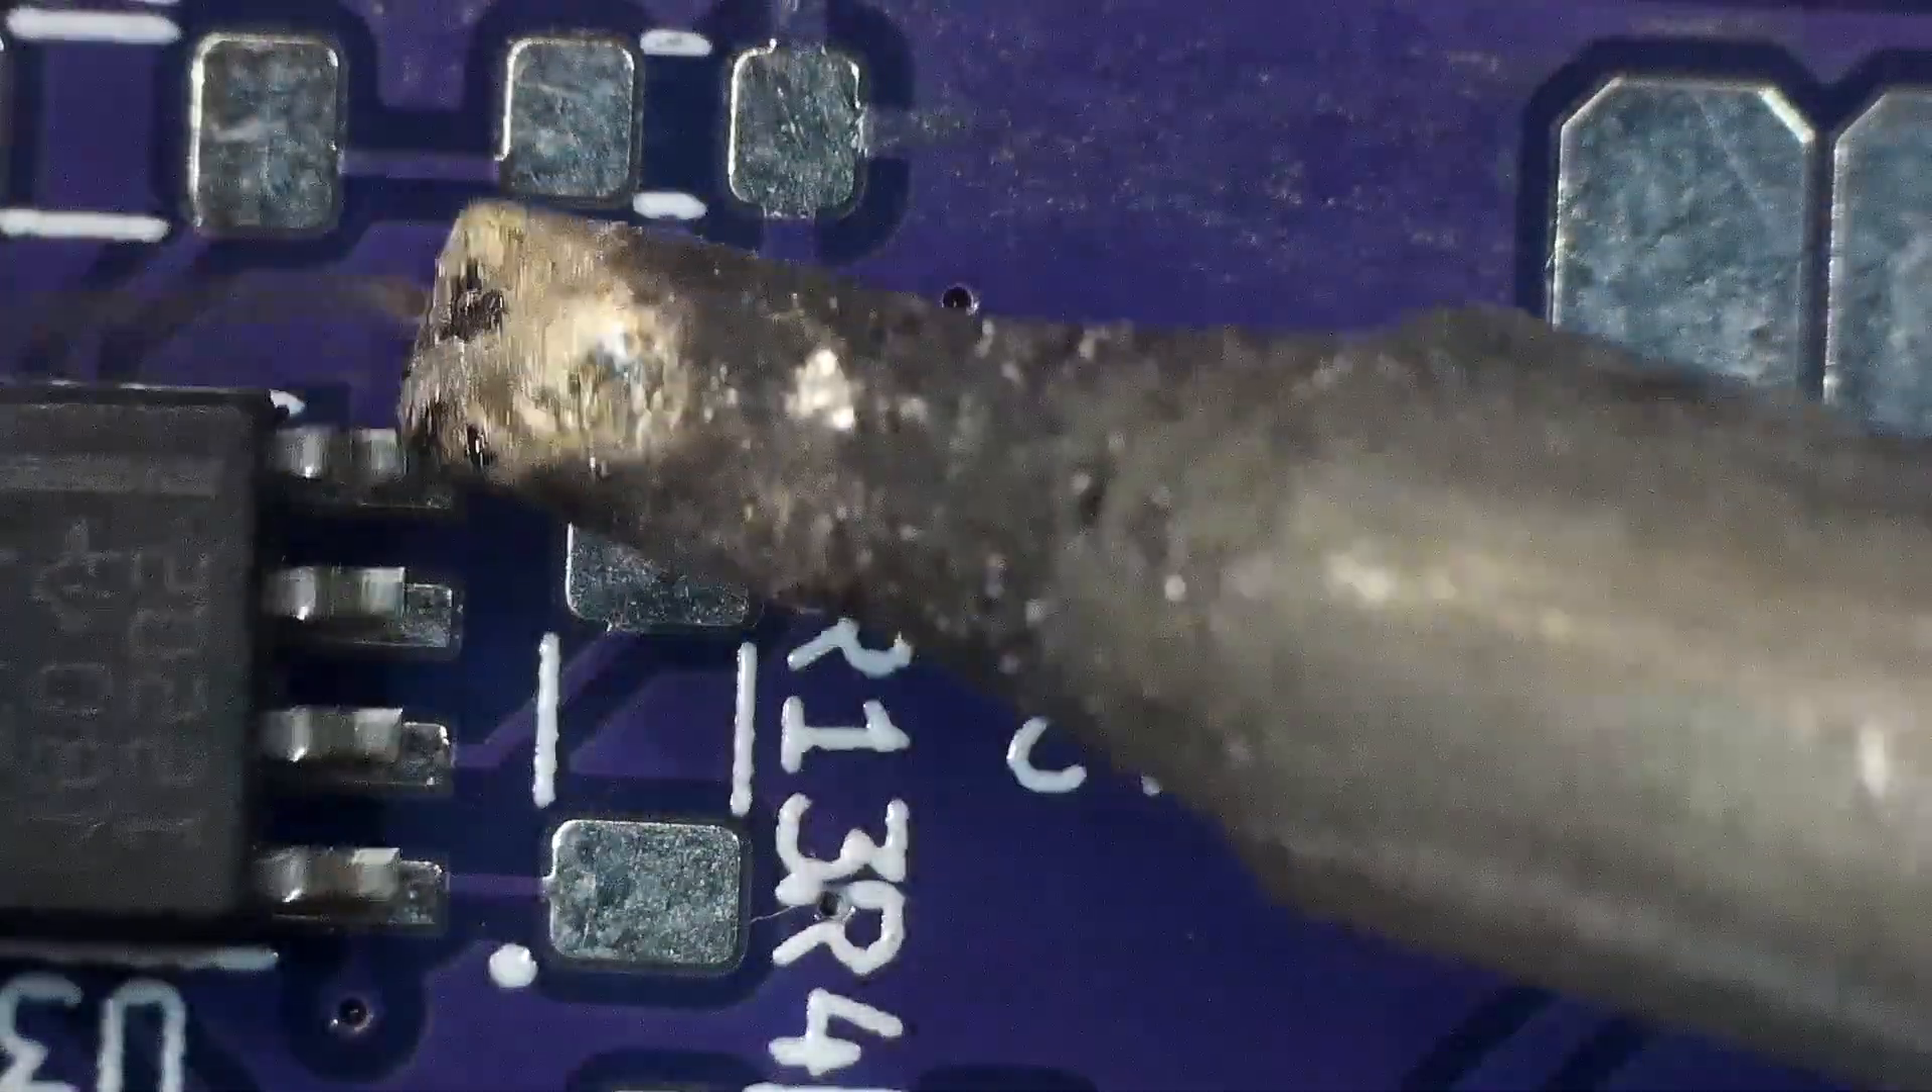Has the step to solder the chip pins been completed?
No.